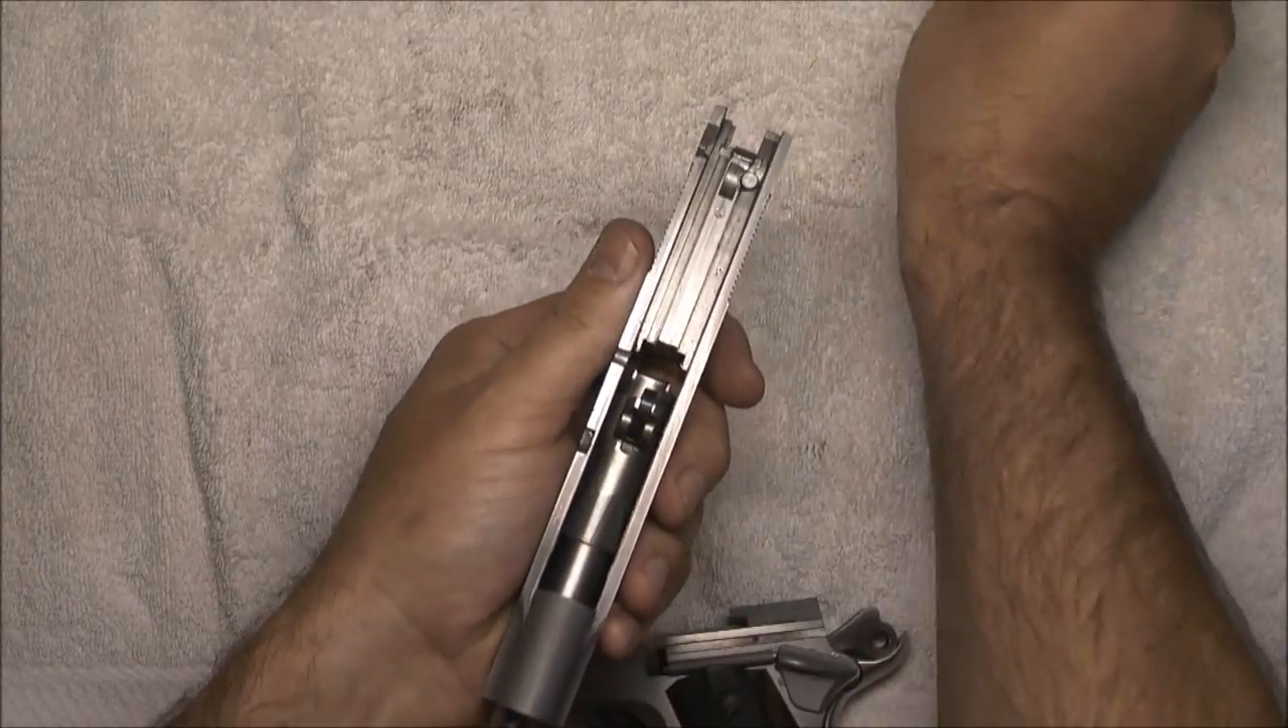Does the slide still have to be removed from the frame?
No.